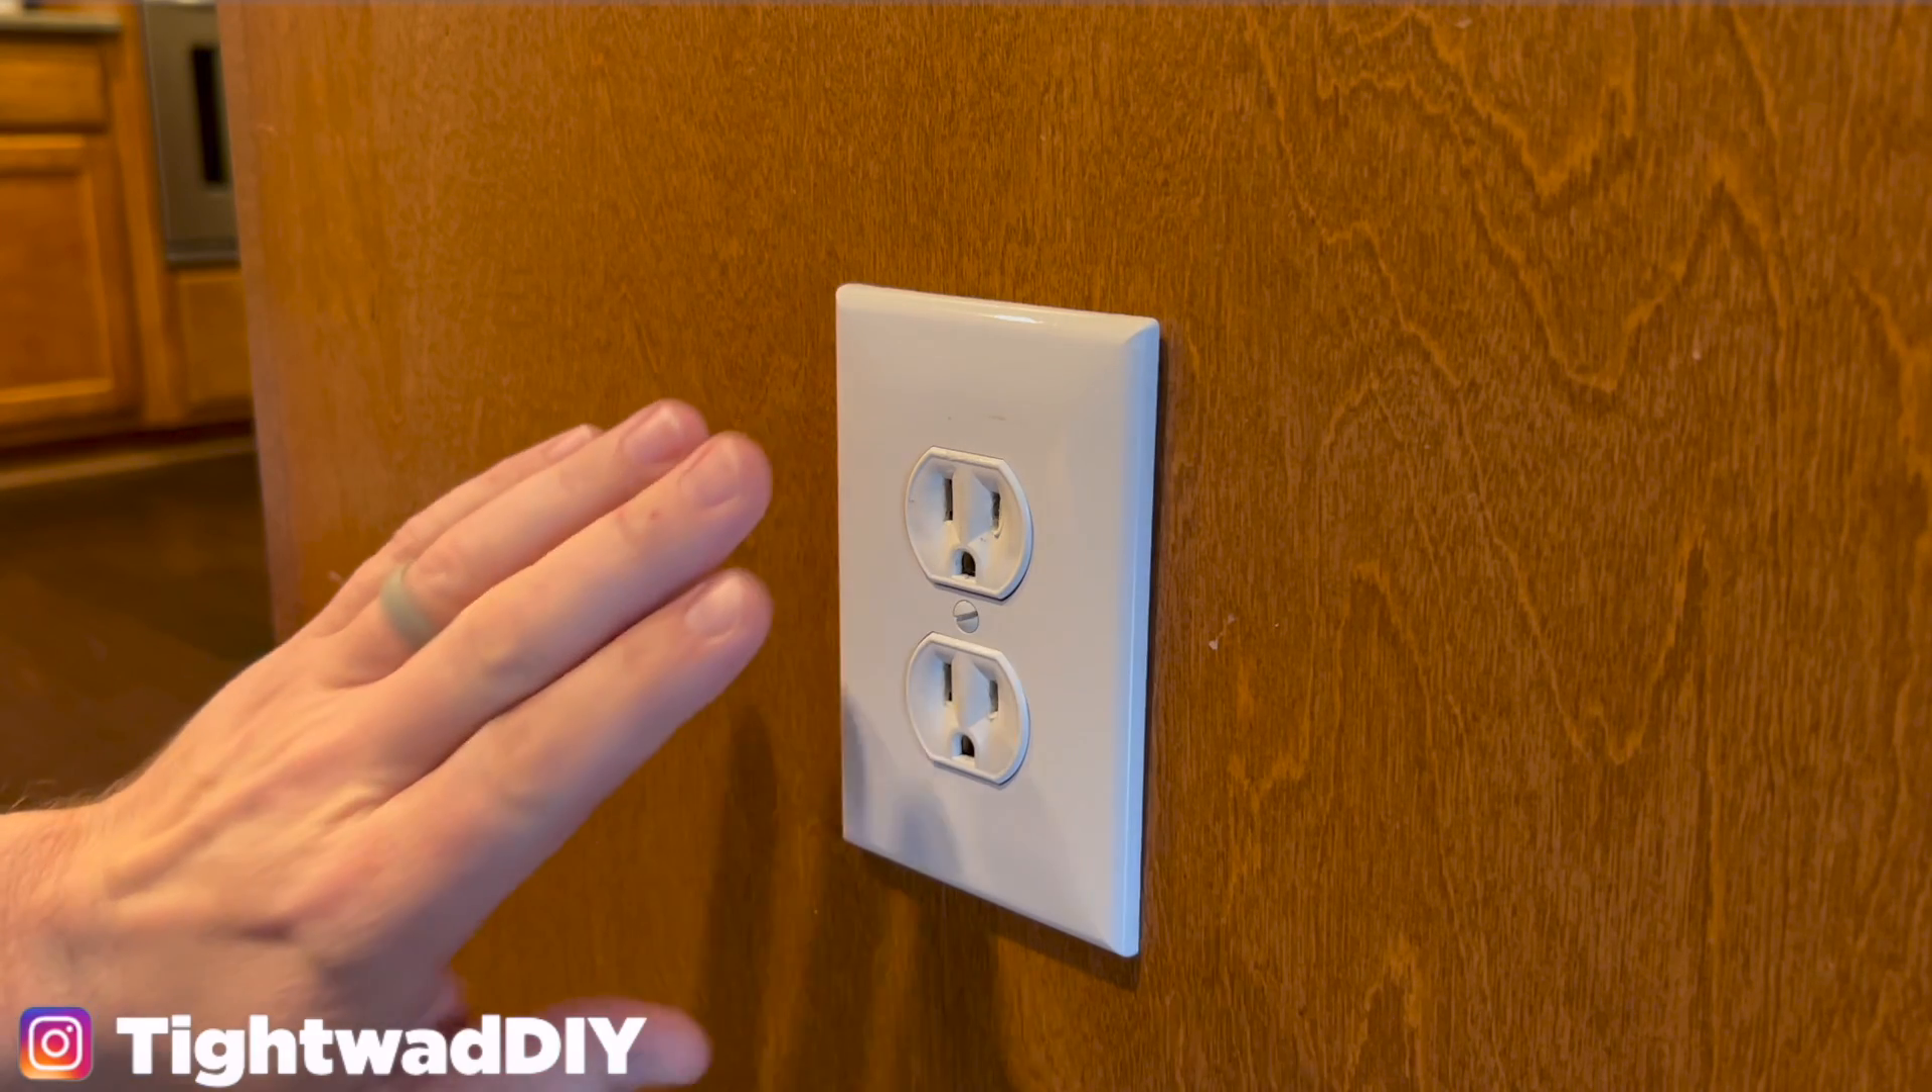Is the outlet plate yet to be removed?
Yes.